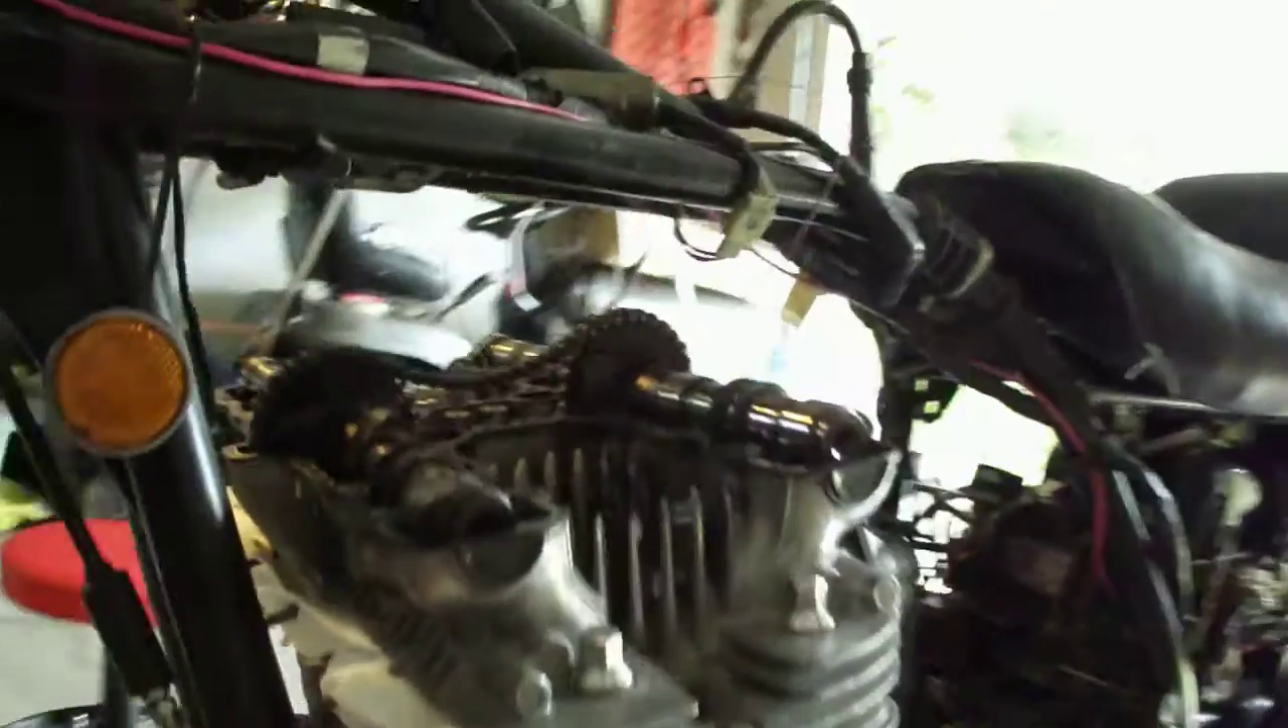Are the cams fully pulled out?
No.